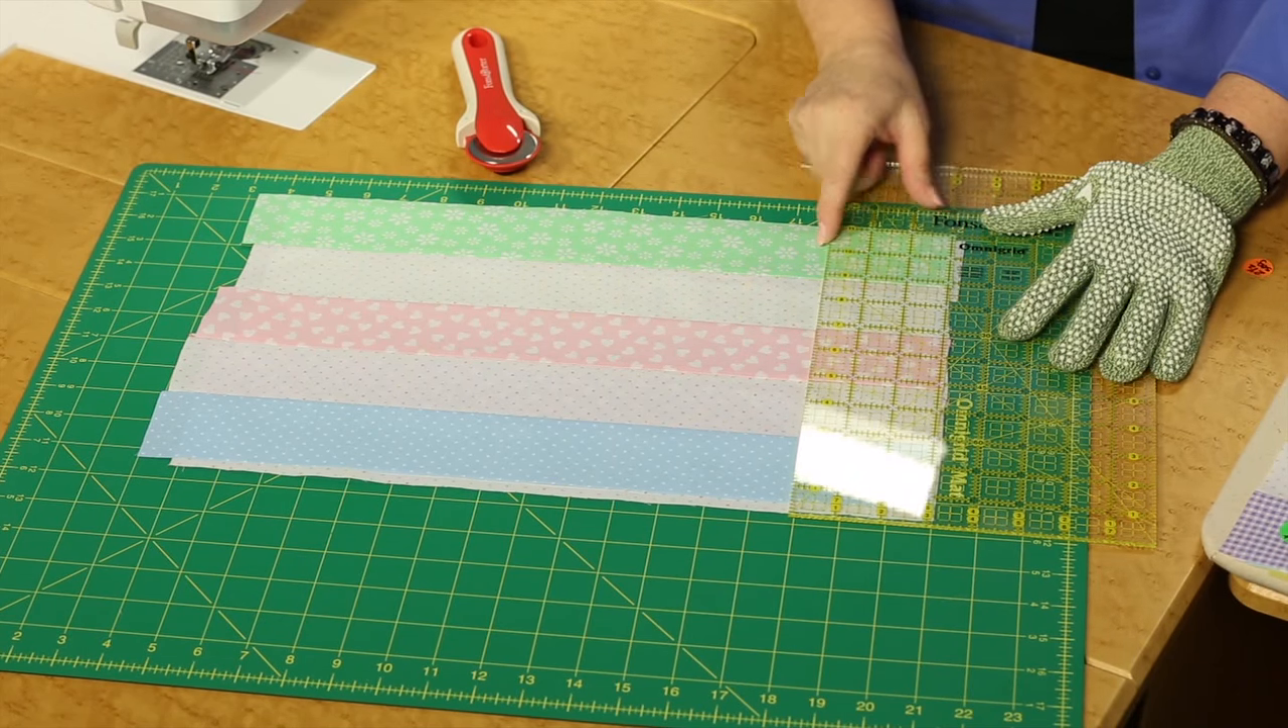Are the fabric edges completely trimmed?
No.